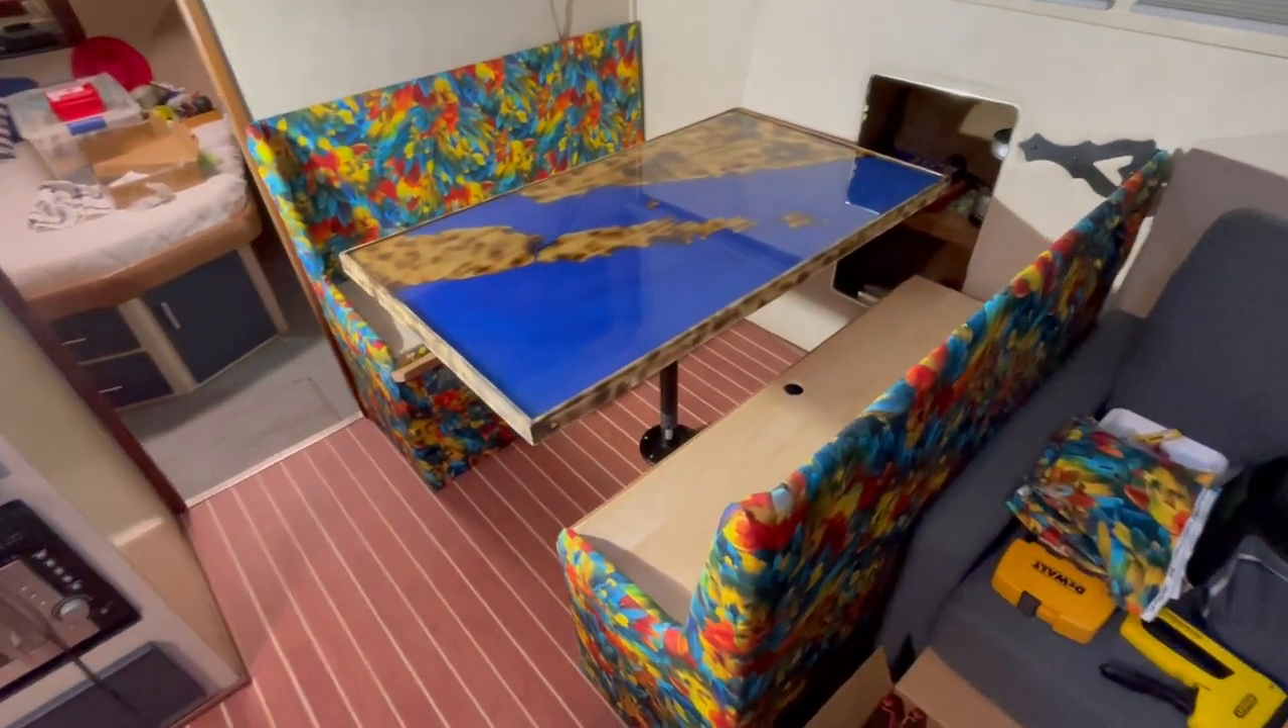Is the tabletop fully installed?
Yes.